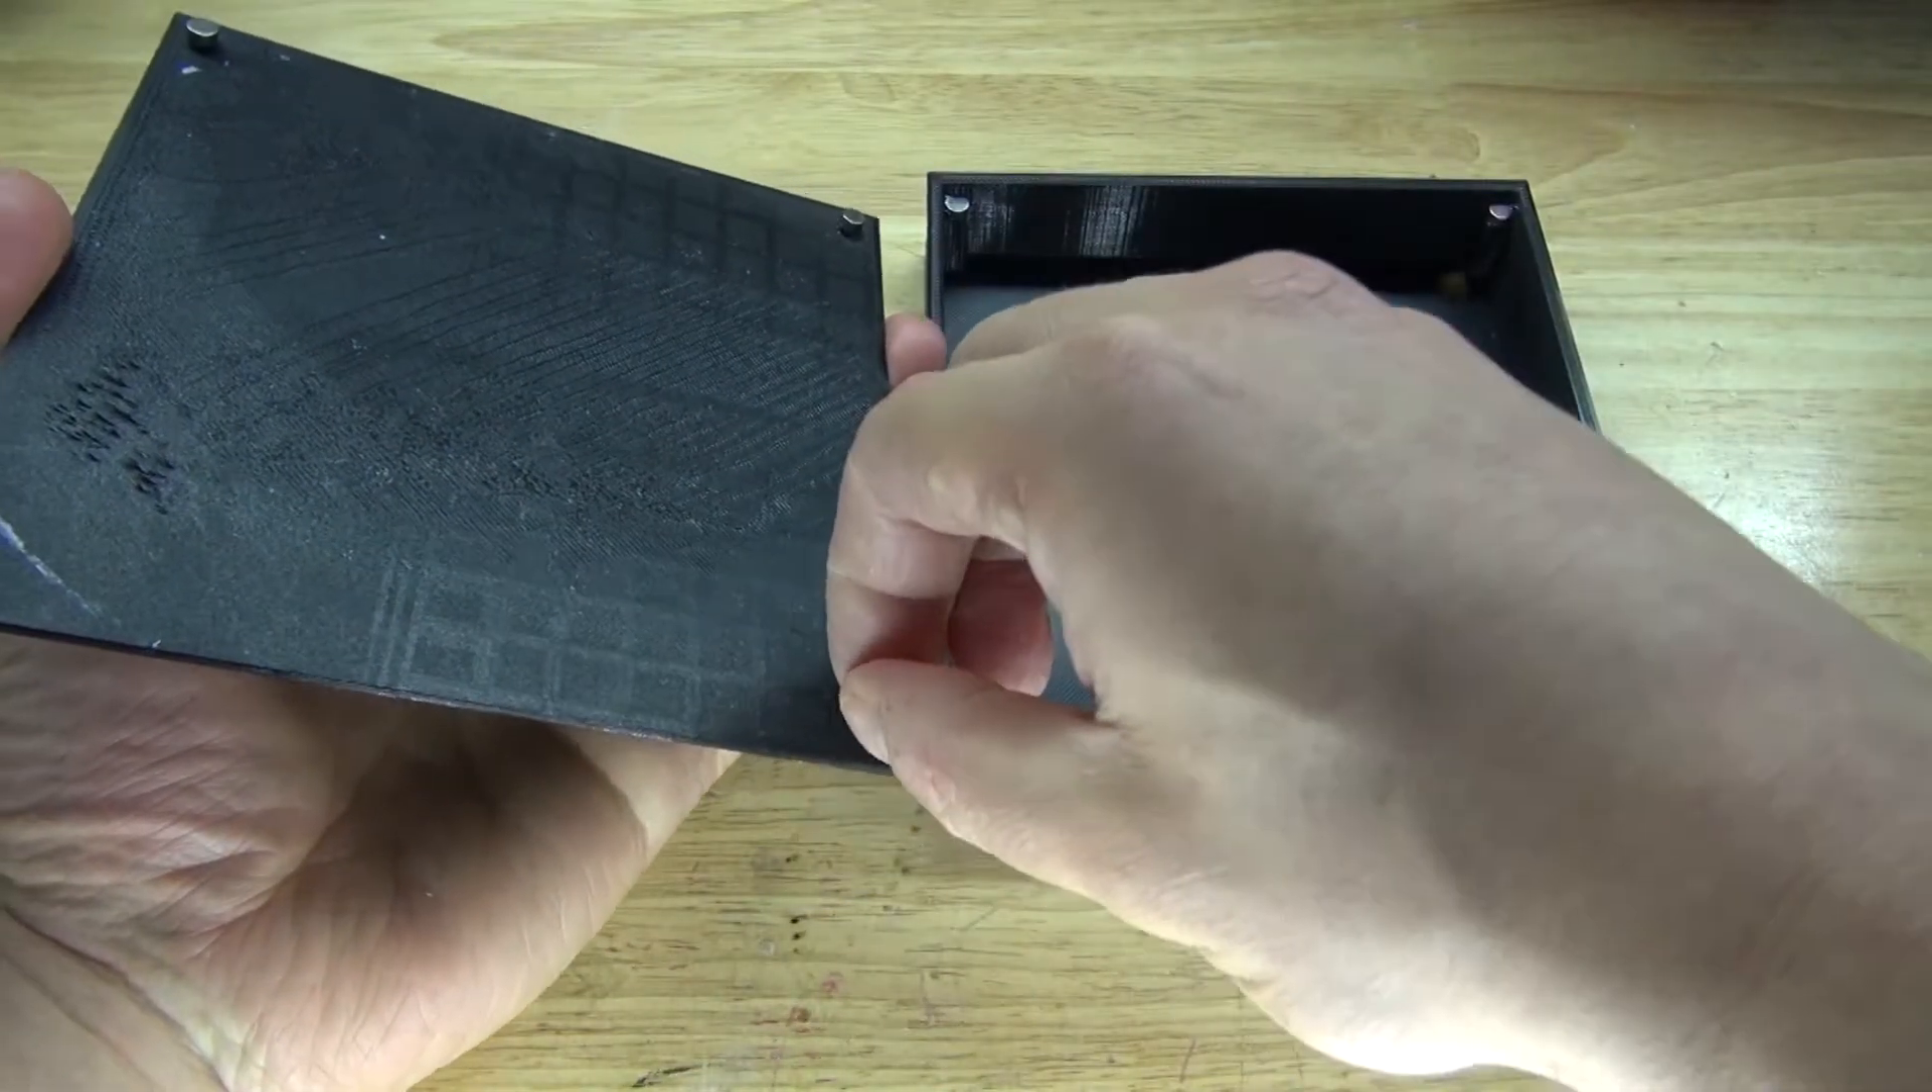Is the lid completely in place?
No.